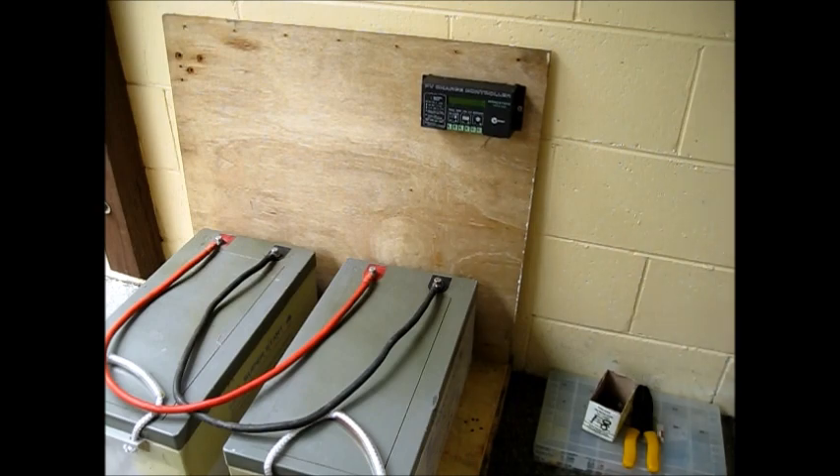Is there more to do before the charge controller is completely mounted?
No.